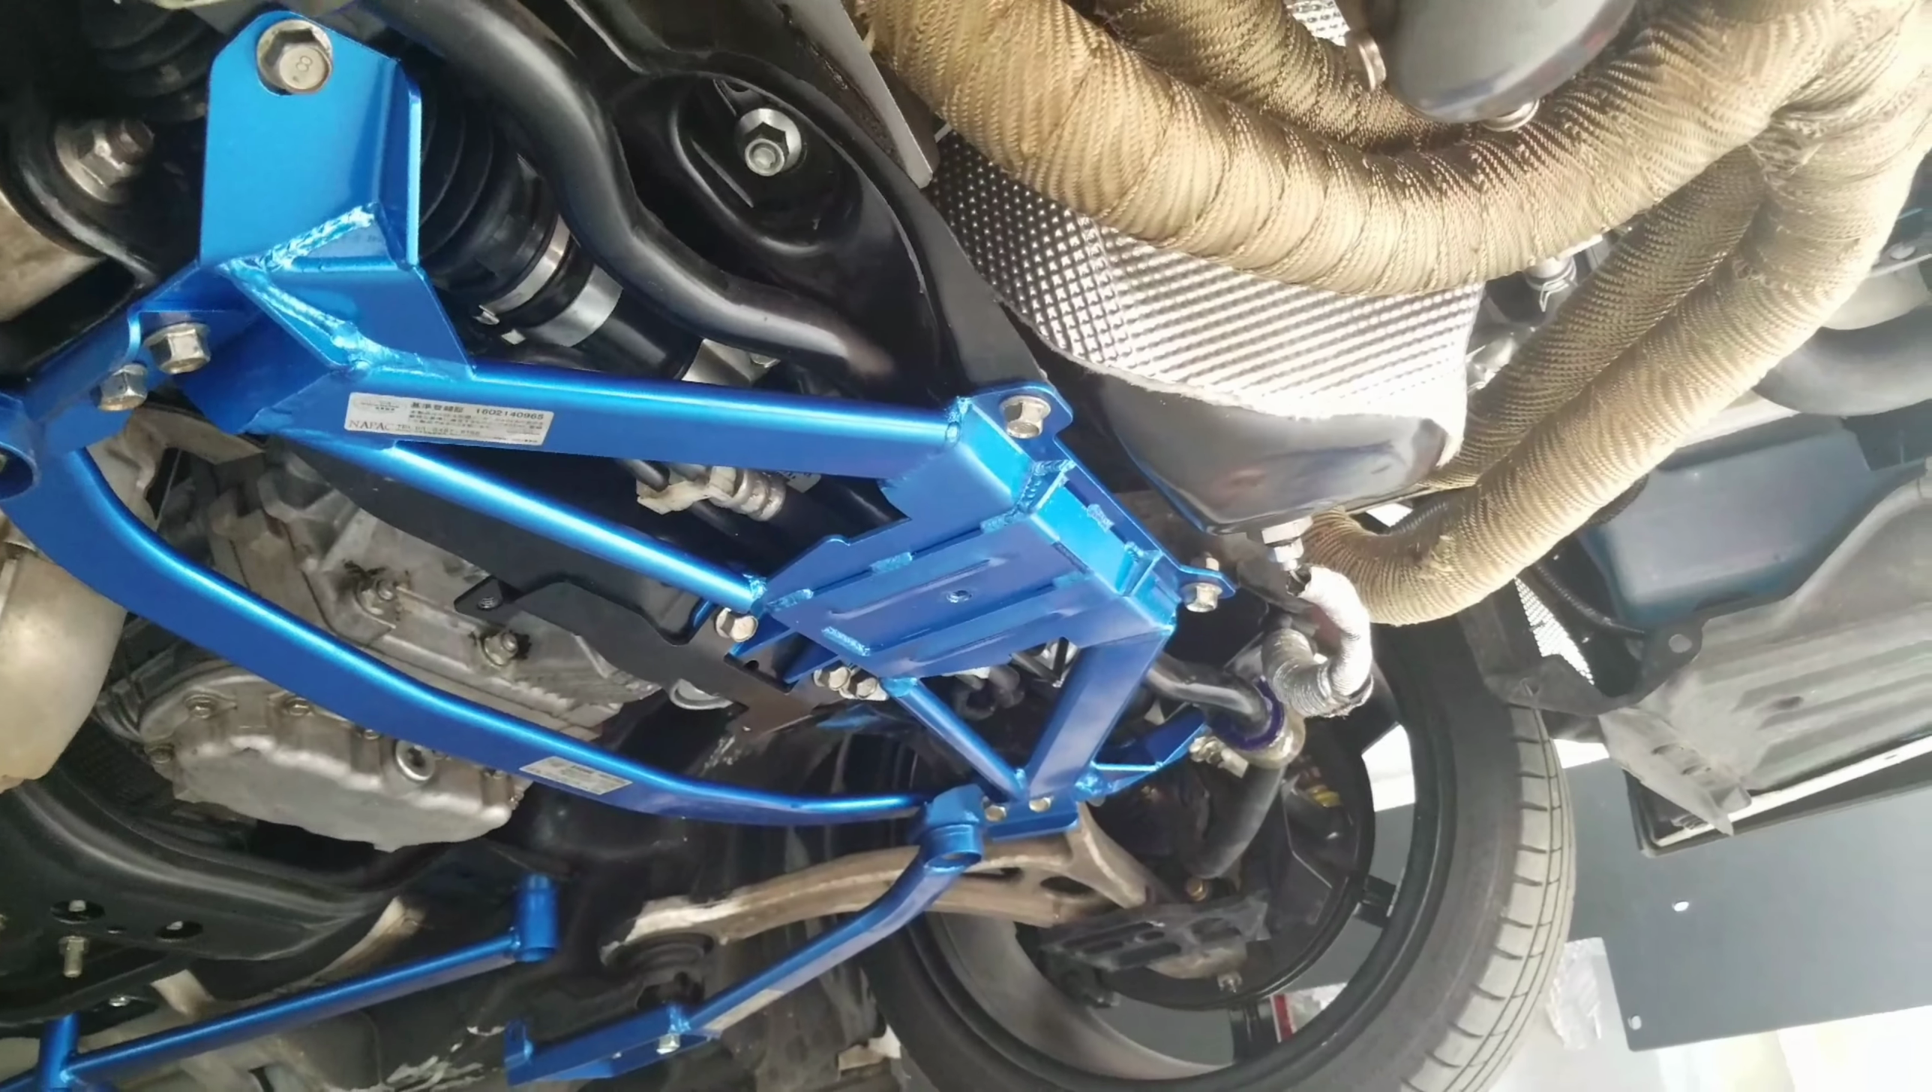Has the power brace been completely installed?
Yes.